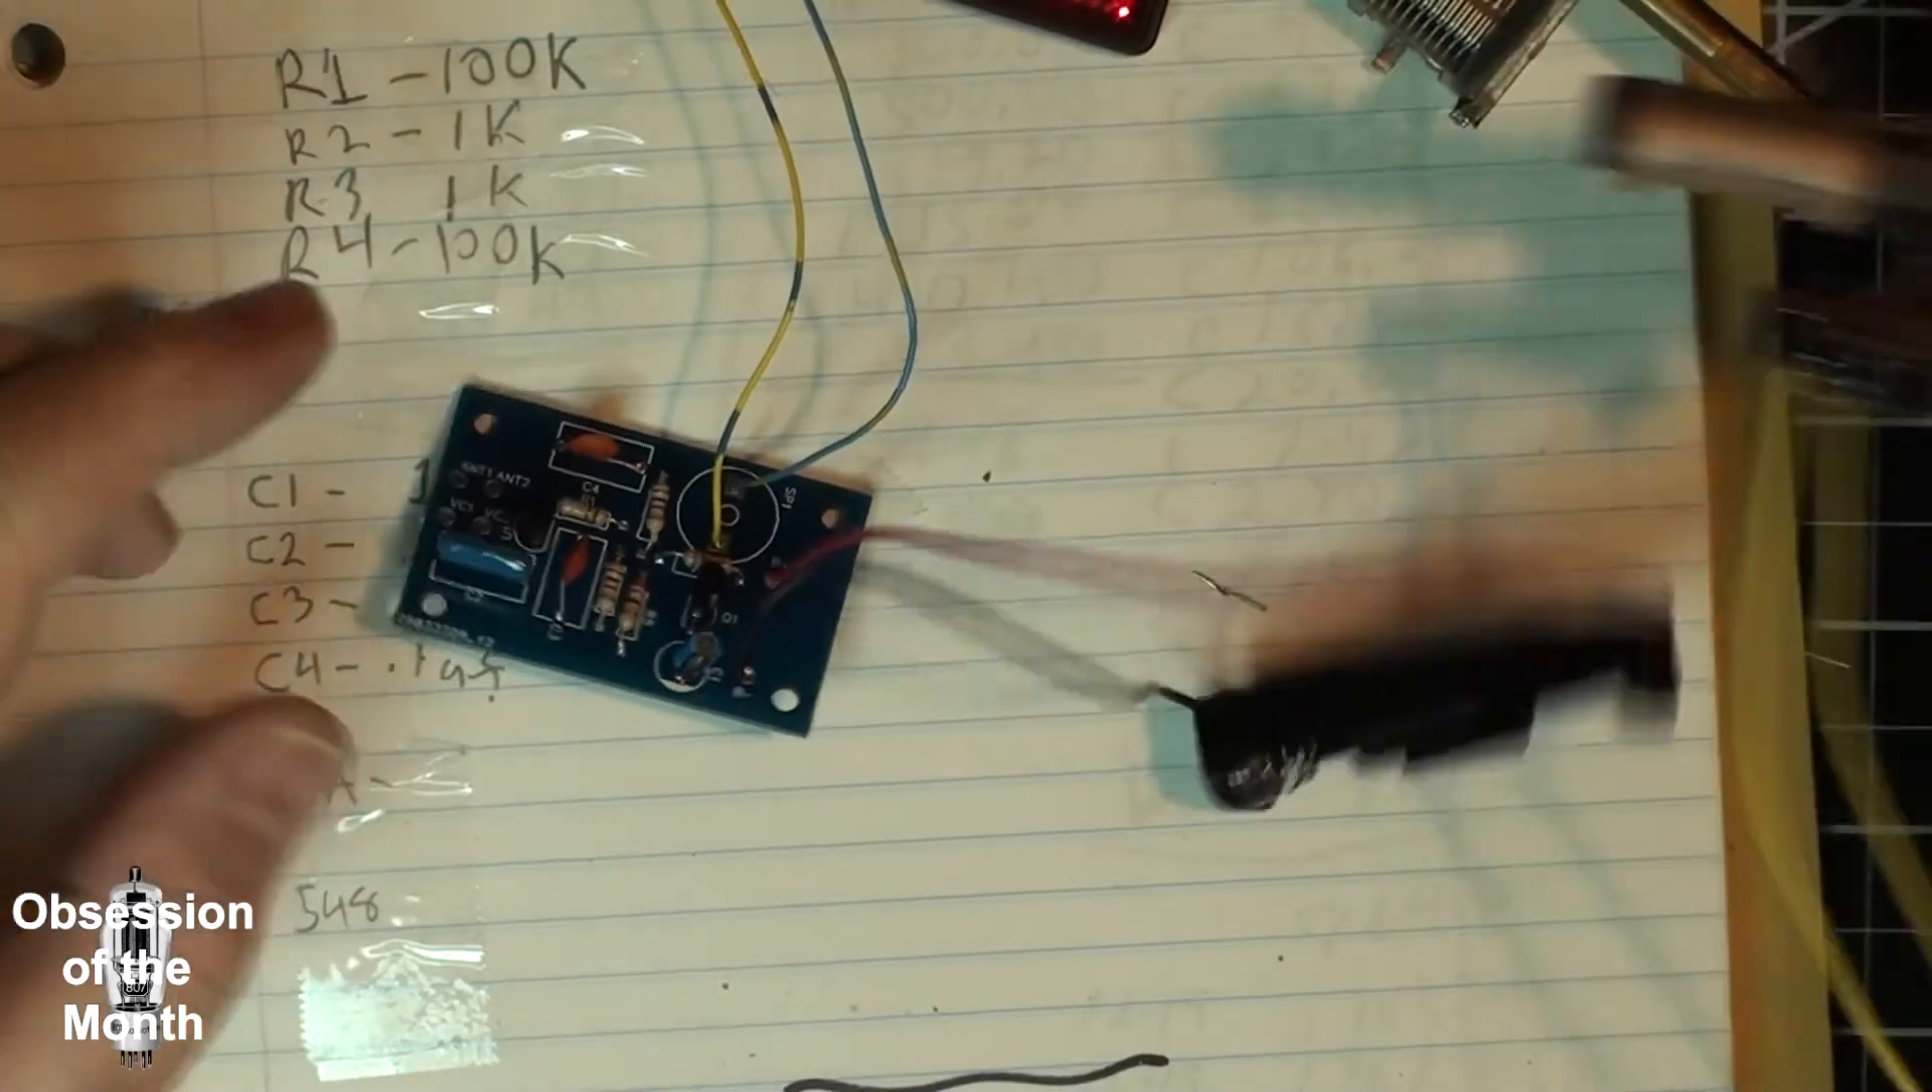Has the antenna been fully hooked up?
No.